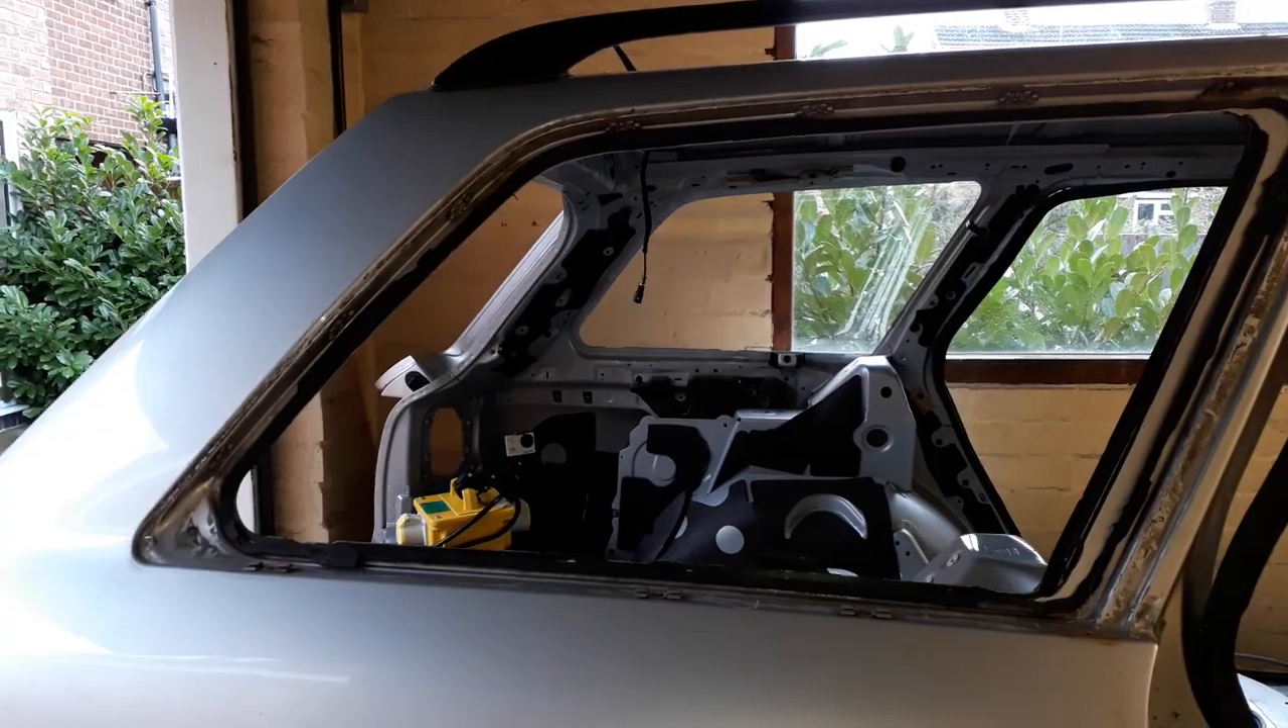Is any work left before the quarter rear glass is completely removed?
No.